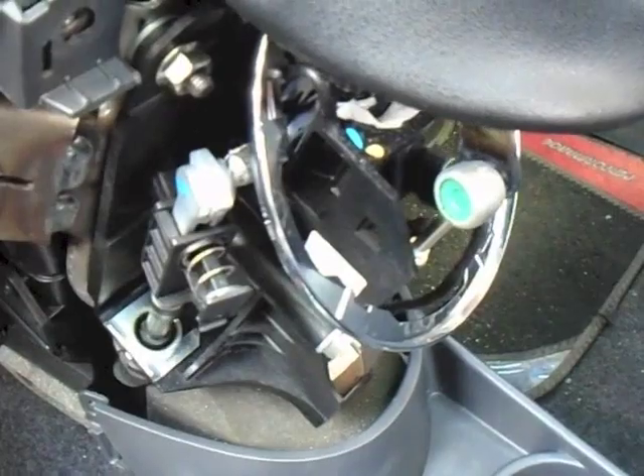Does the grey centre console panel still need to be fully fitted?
Yes.